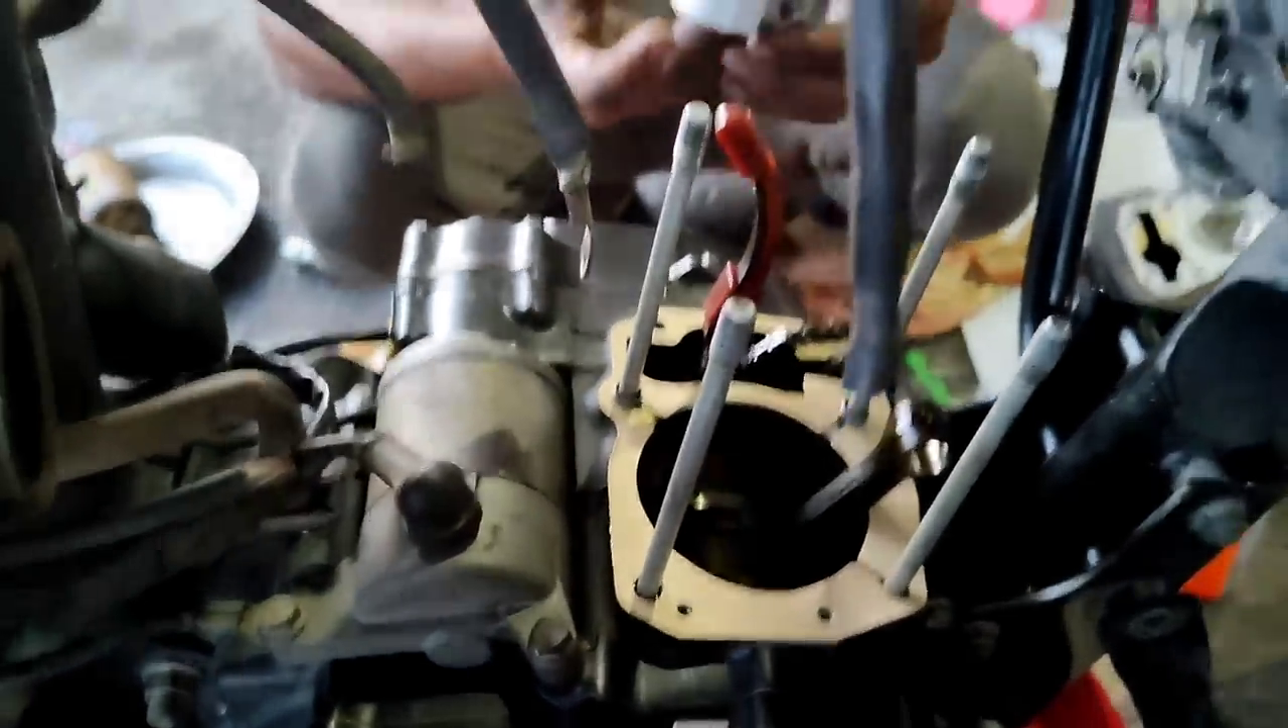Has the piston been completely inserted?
No.